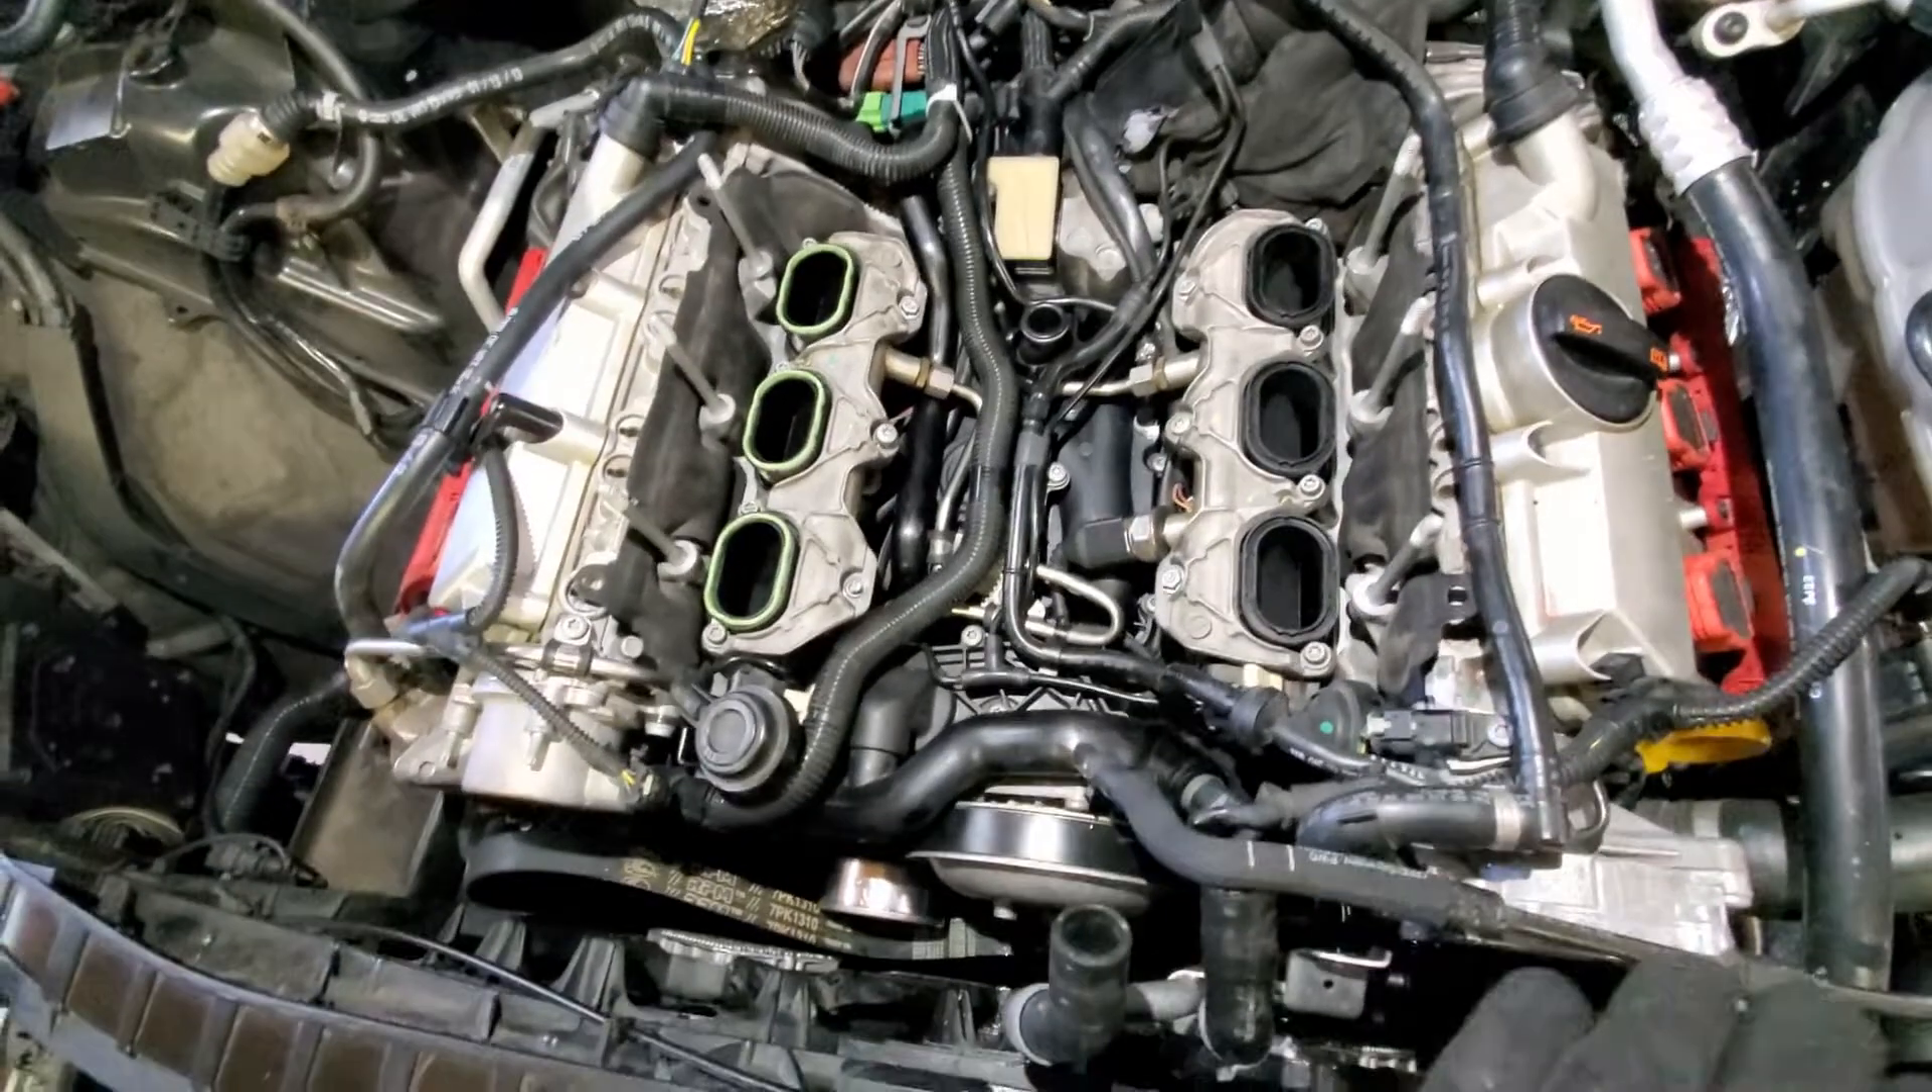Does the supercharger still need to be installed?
Yes.